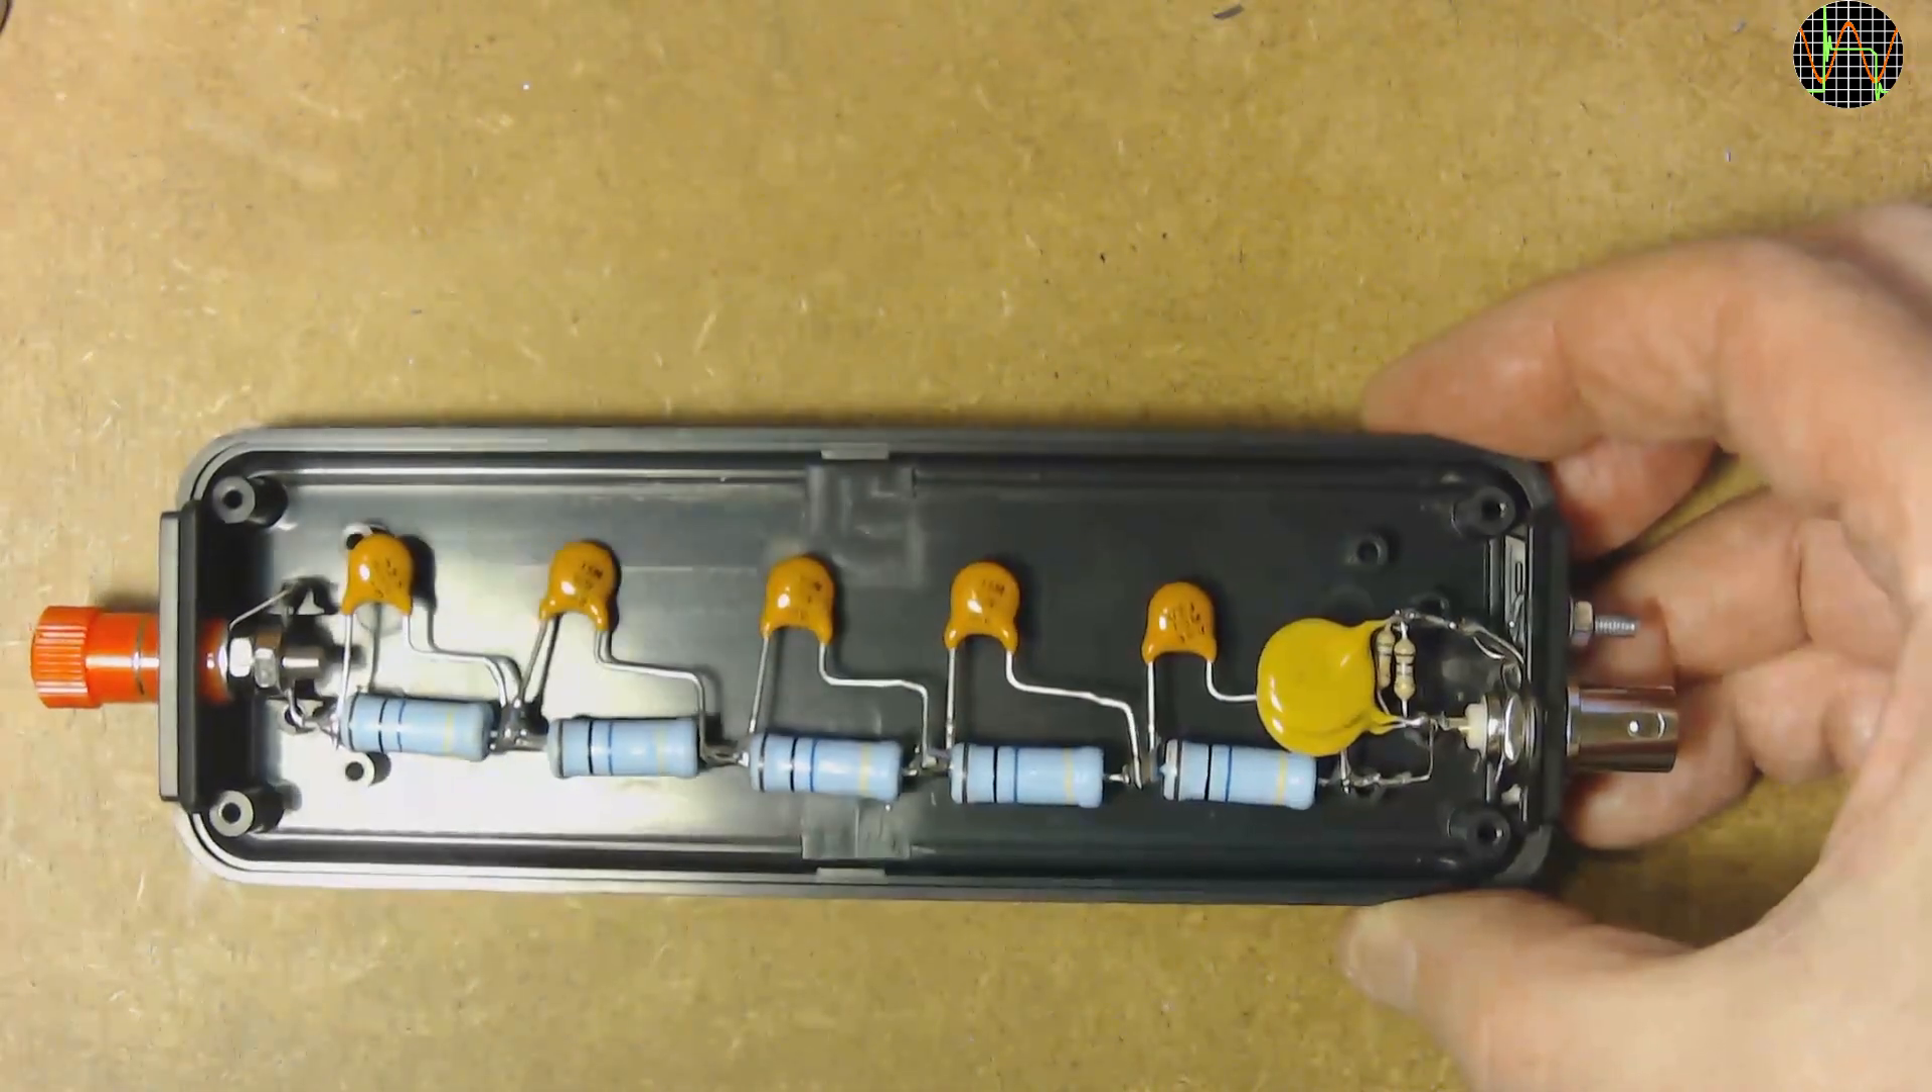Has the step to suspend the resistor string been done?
Yes.